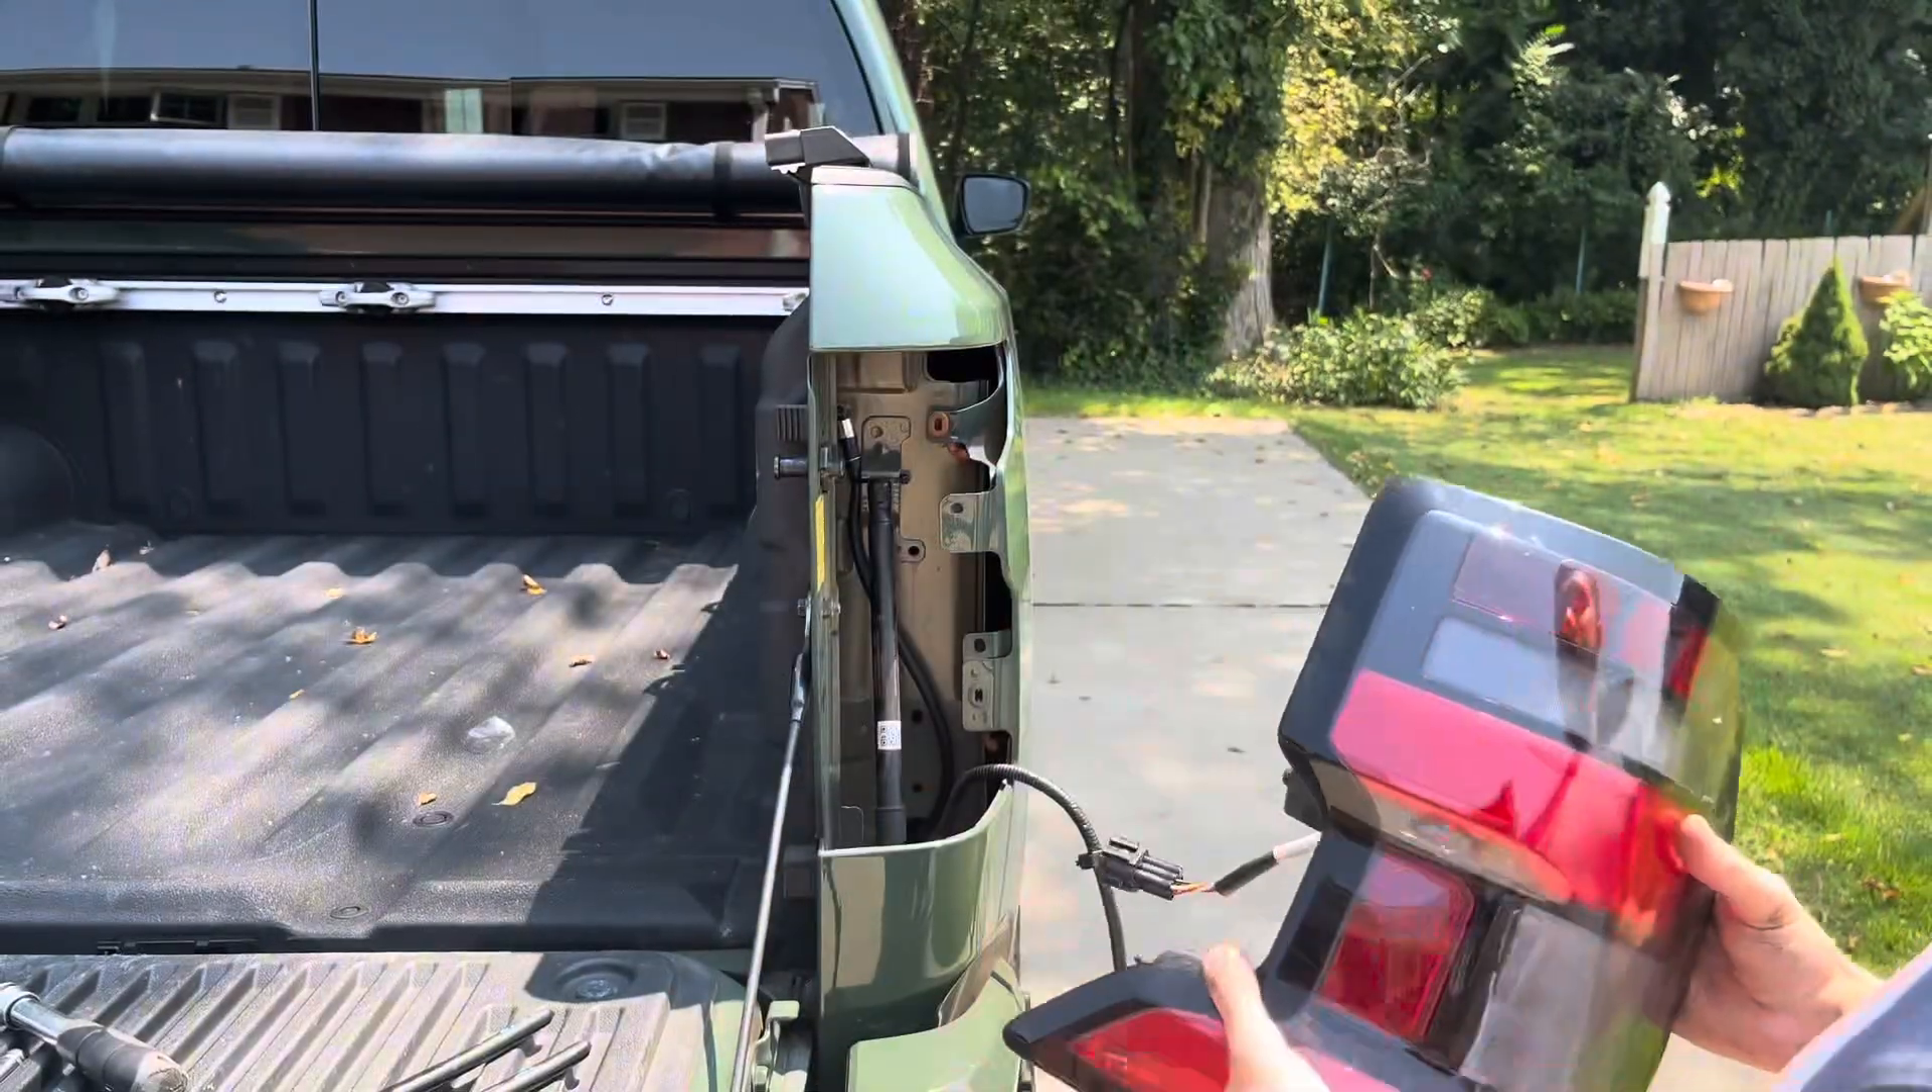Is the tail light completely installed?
No.